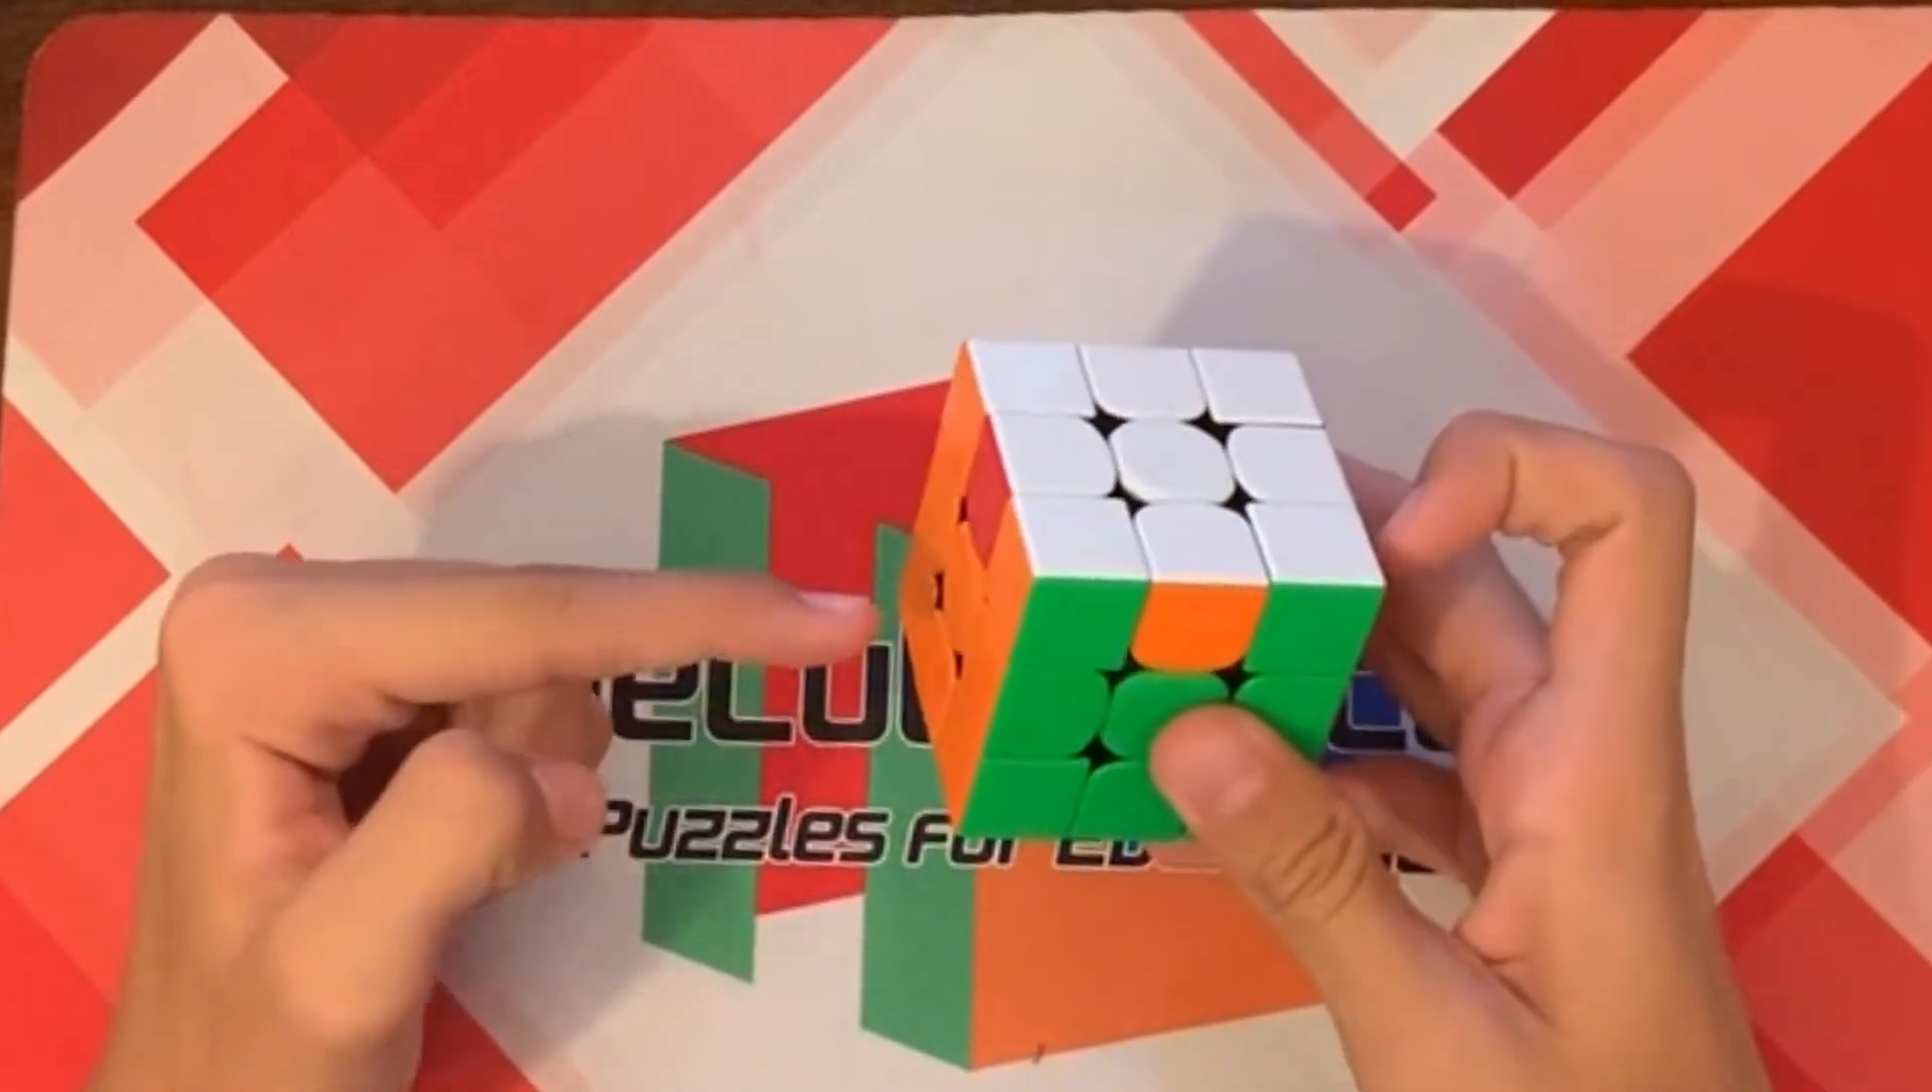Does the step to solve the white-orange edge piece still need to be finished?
Yes.